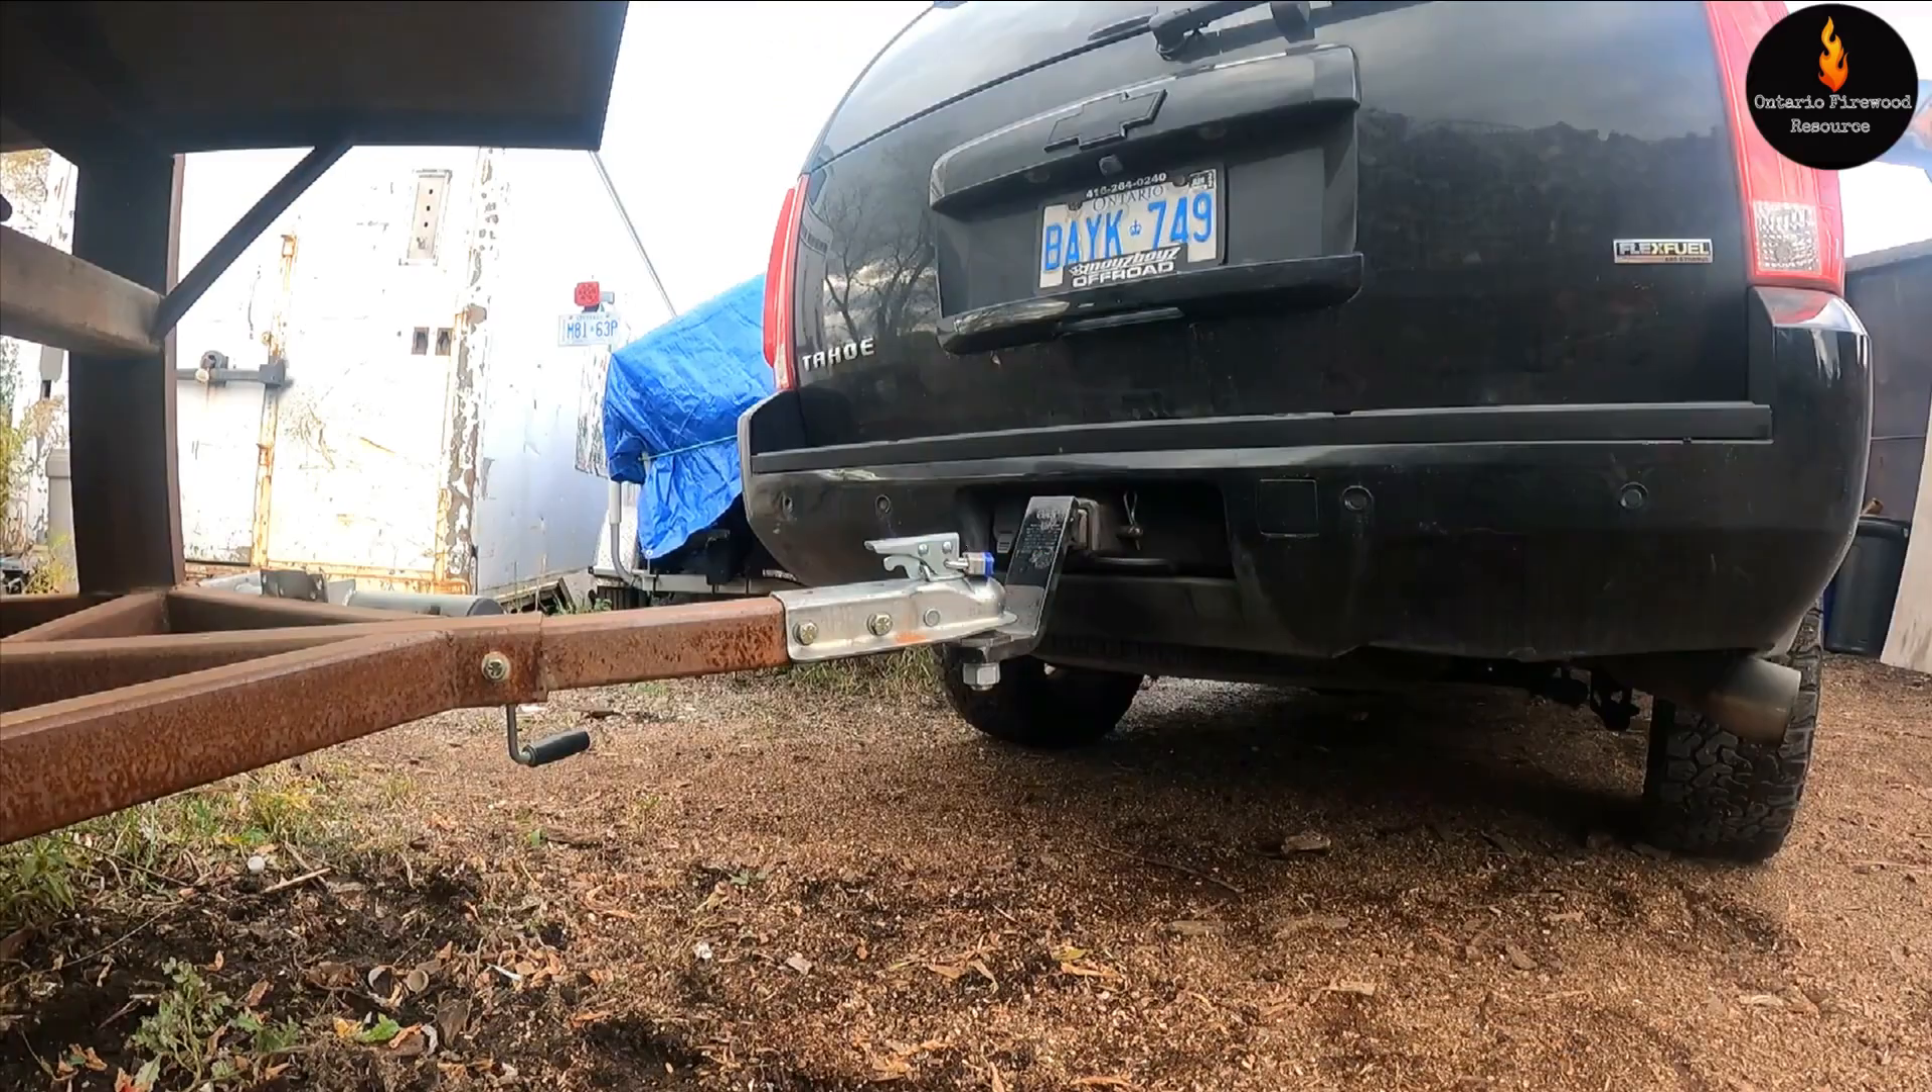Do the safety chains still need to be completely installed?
Yes.